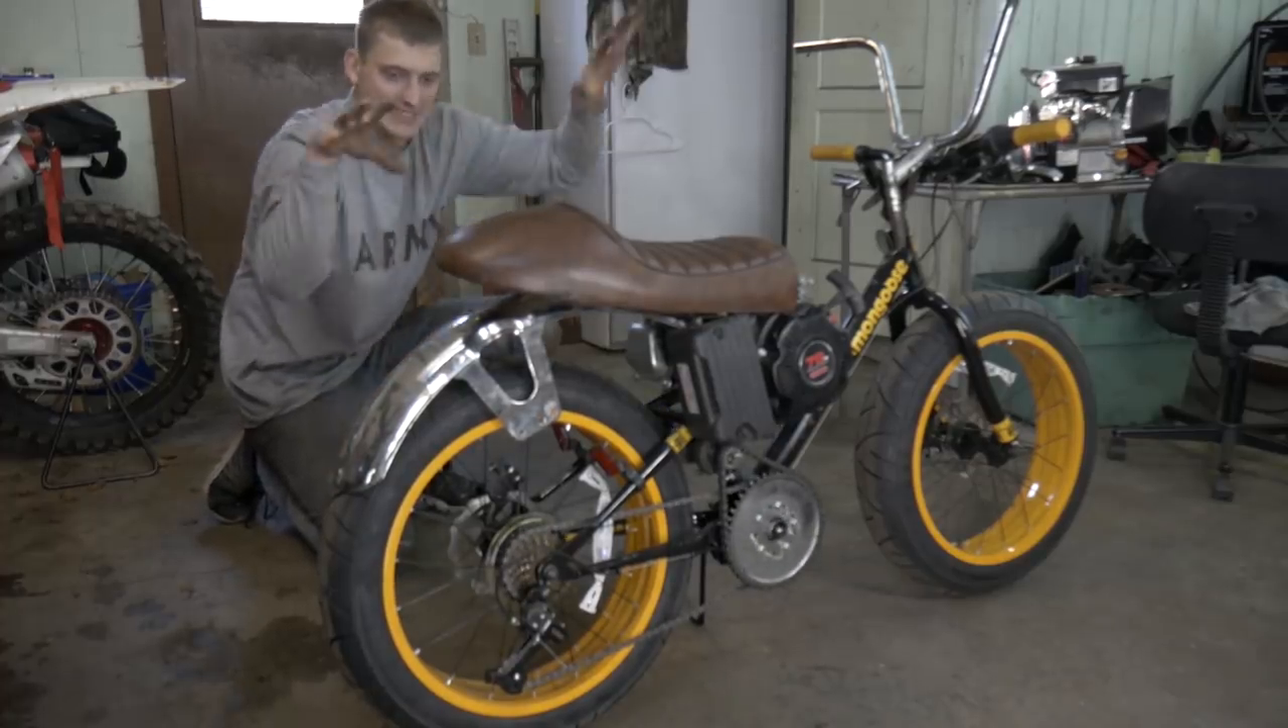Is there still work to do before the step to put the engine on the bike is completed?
No.